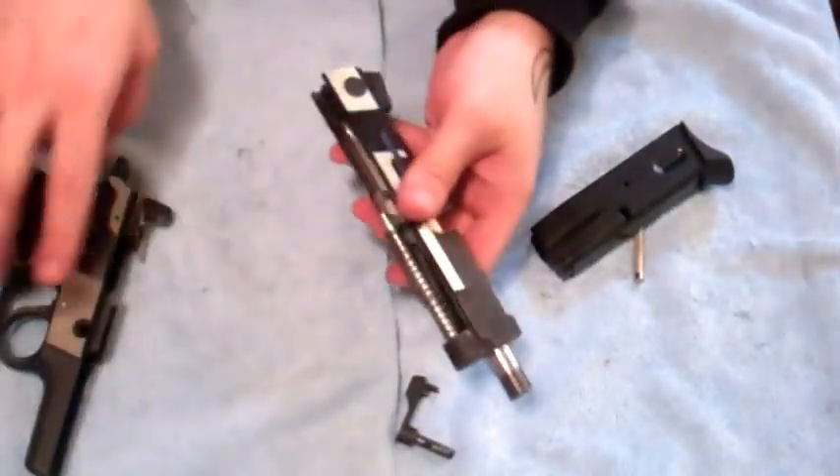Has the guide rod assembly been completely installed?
Yes.